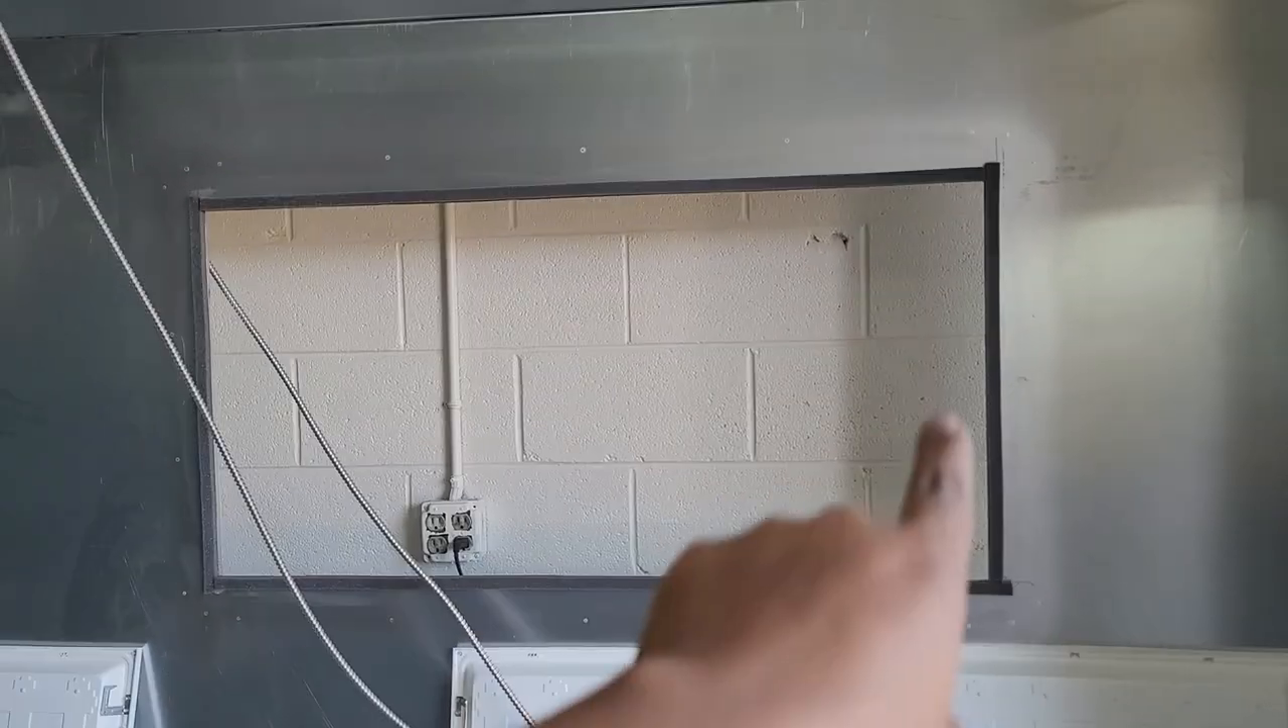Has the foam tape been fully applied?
Yes.